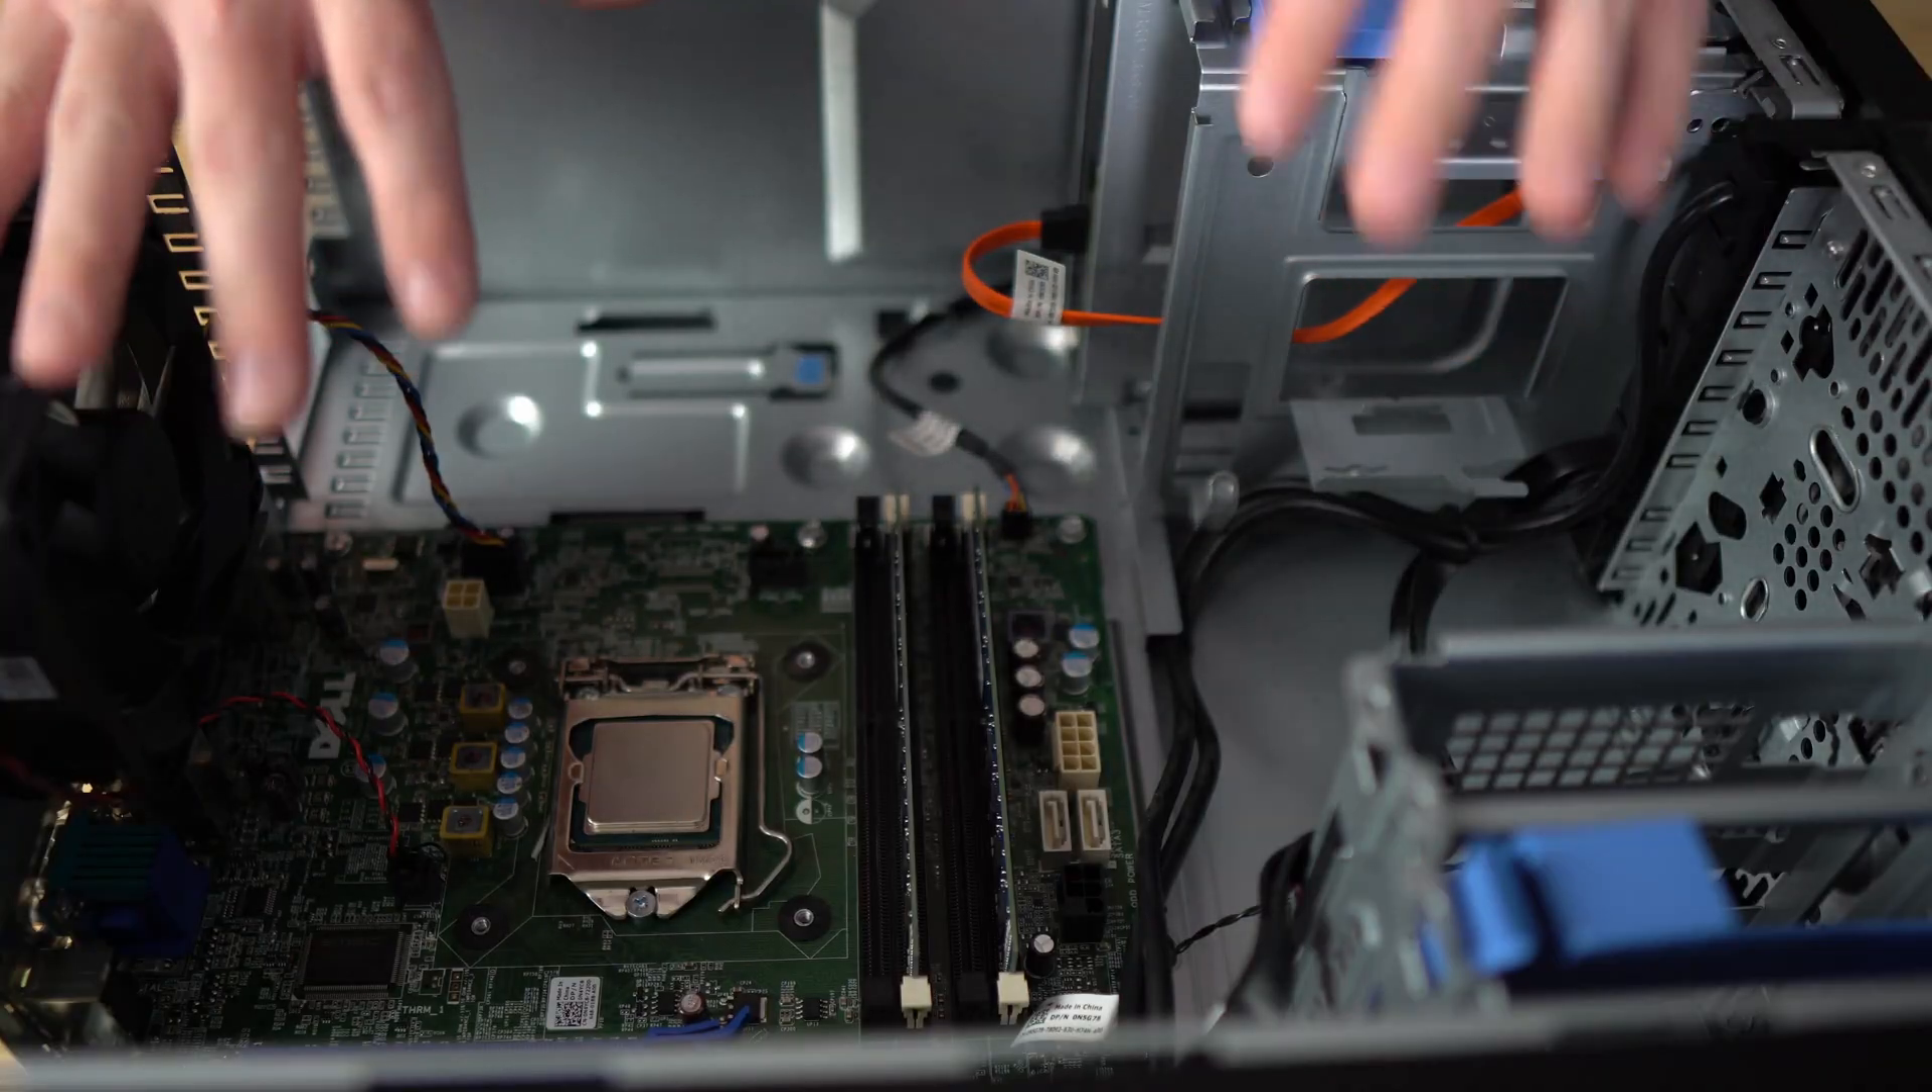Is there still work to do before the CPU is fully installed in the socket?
No.